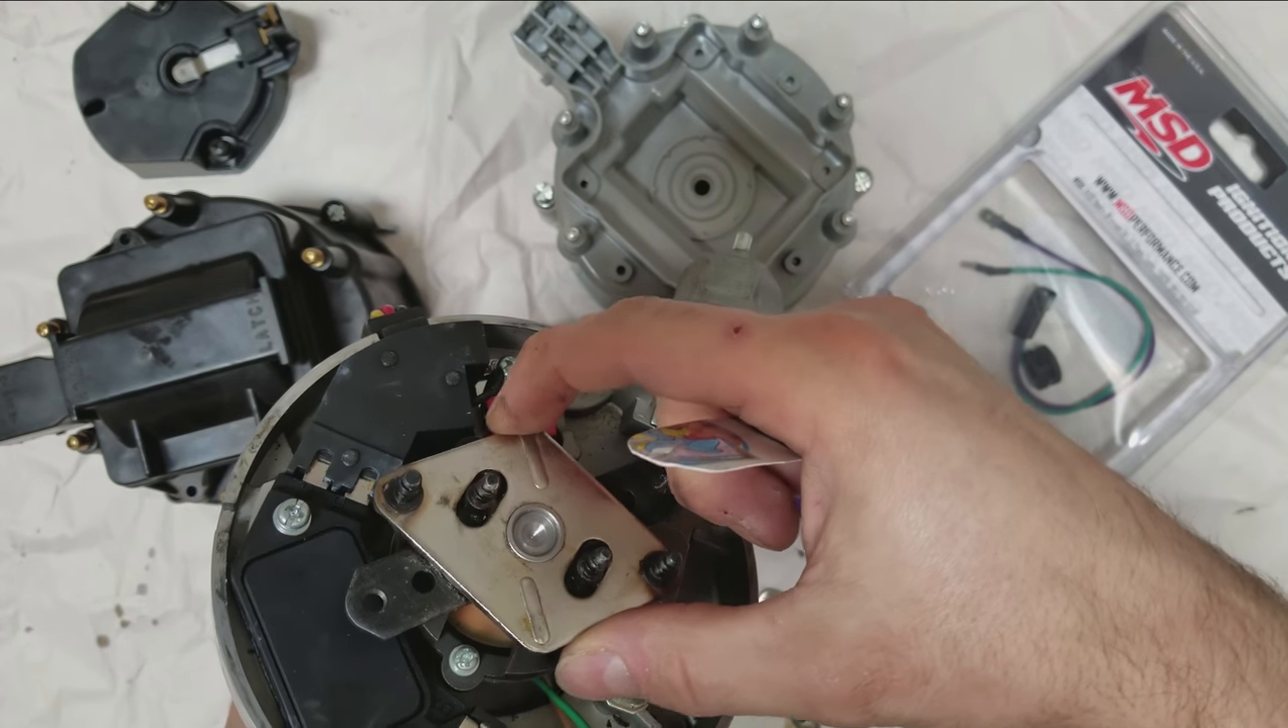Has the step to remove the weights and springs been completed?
Yes.